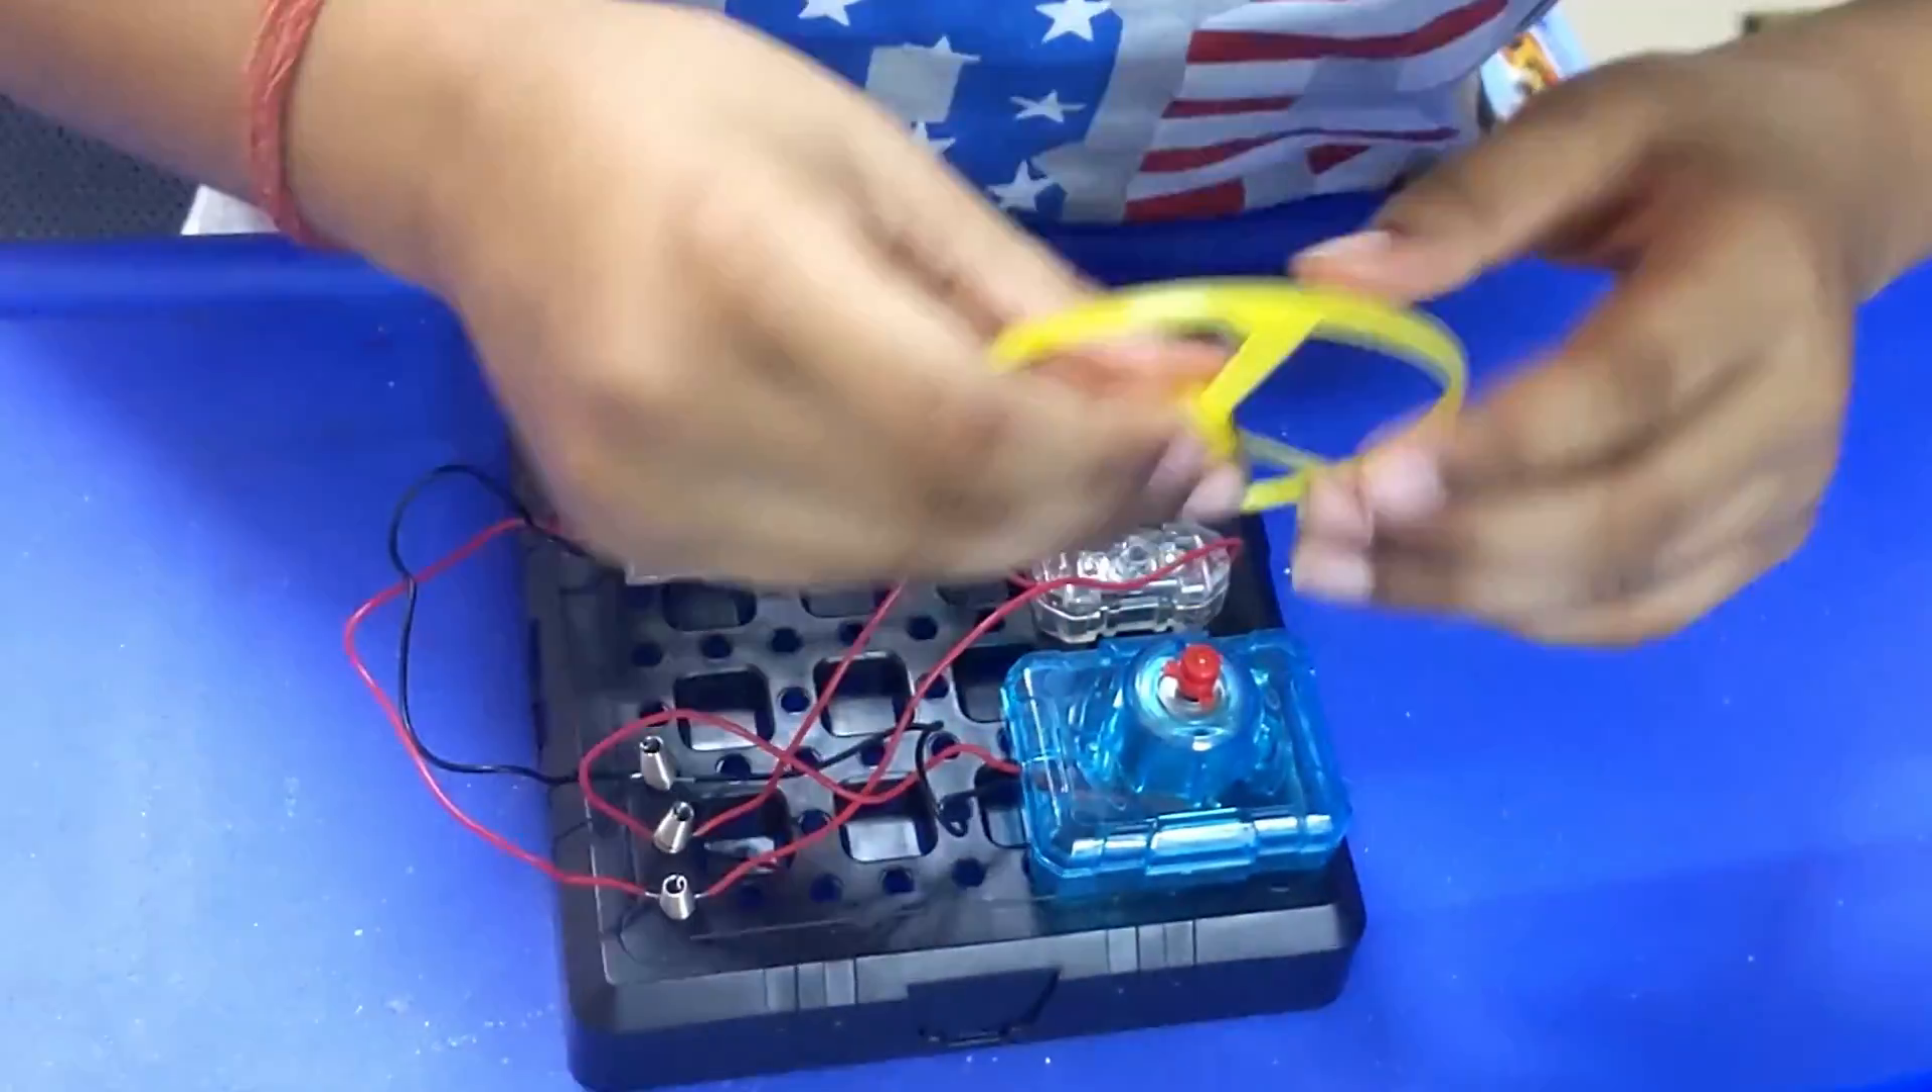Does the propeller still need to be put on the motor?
Yes.